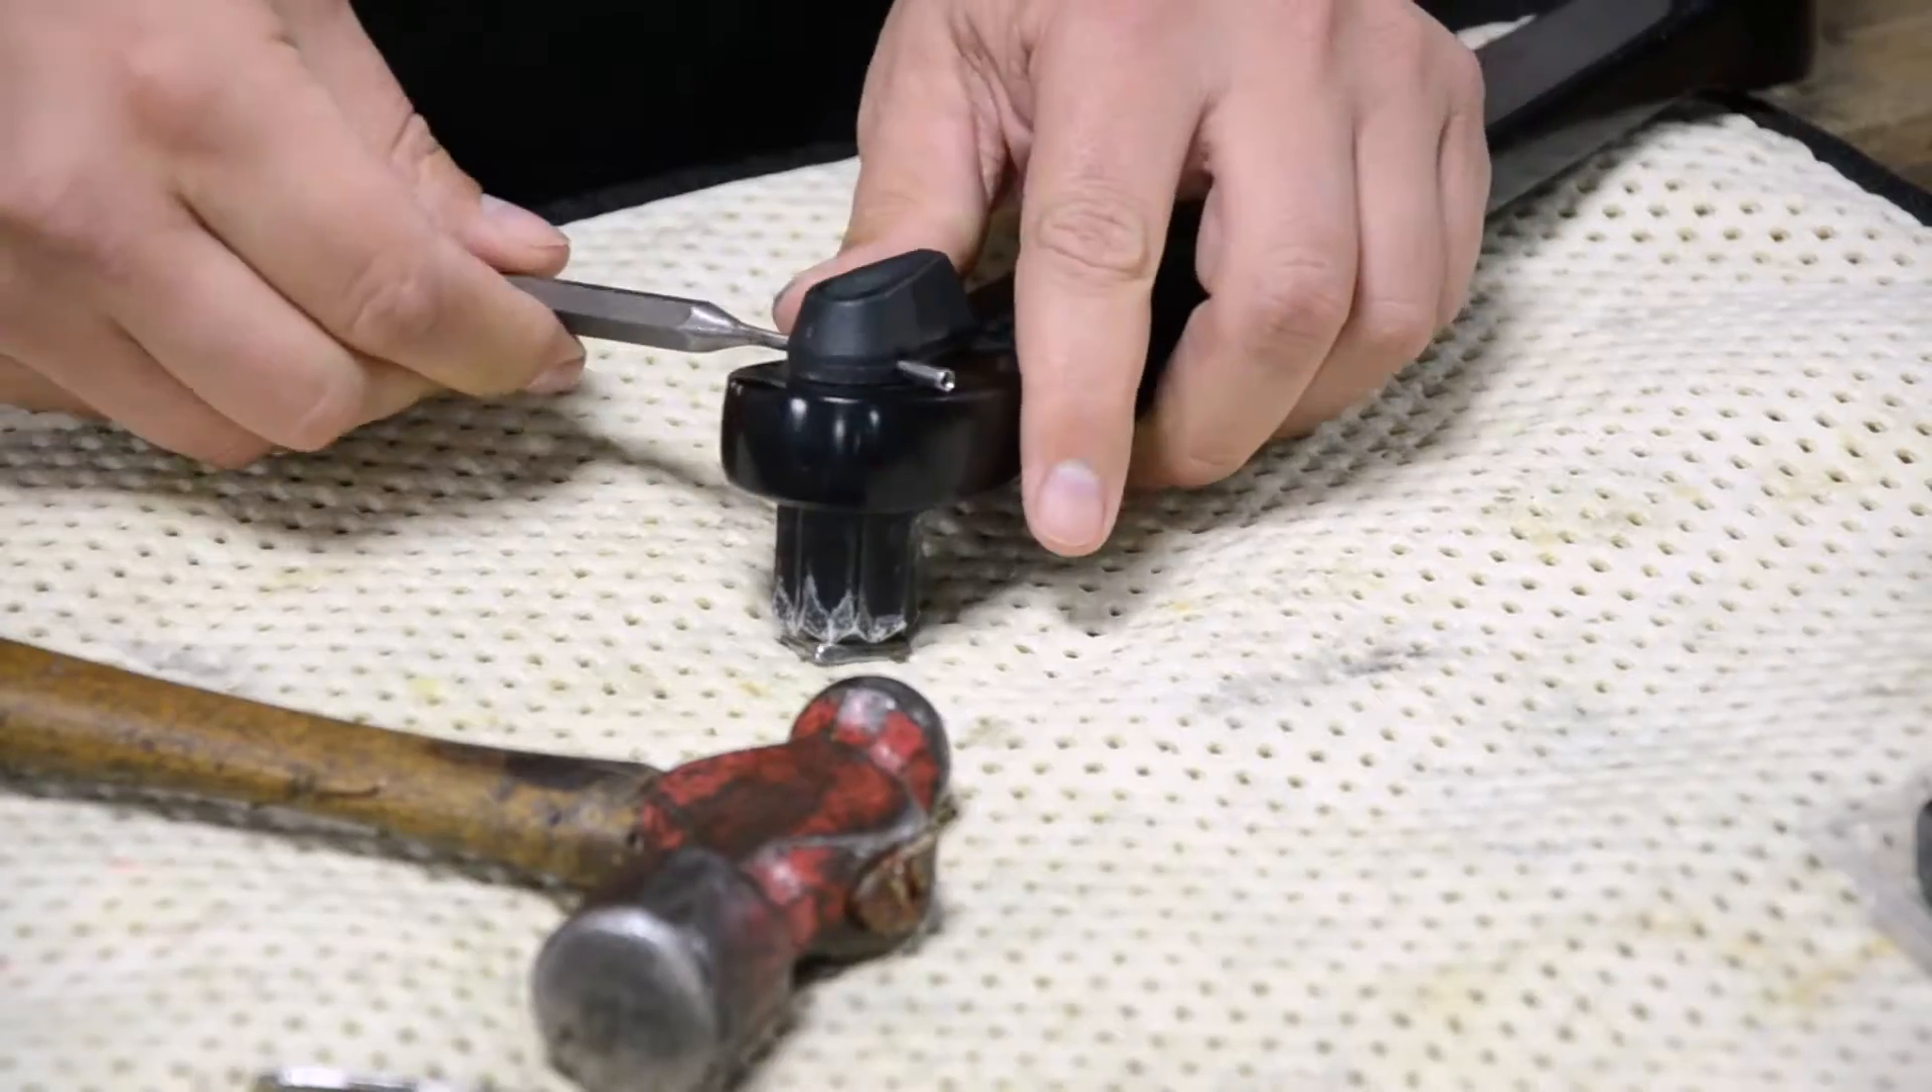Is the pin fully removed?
No.